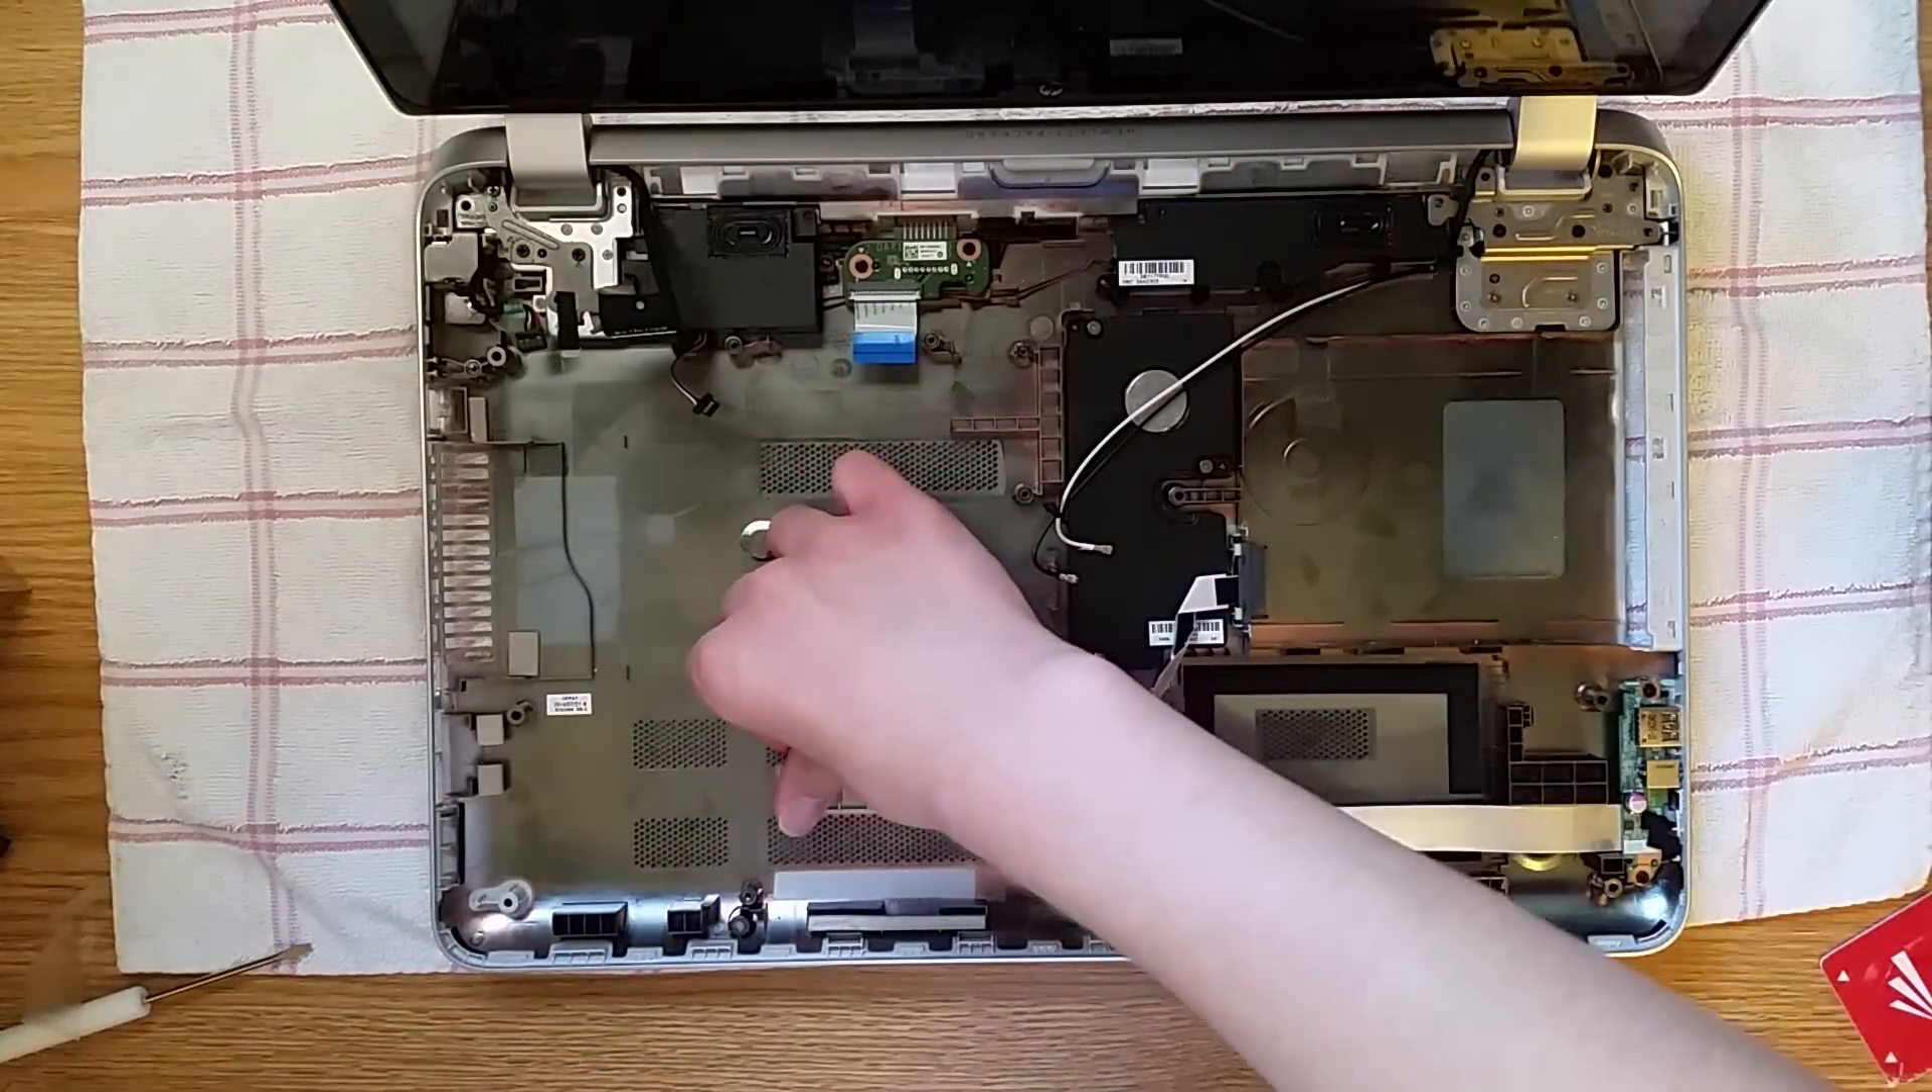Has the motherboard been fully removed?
Yes.